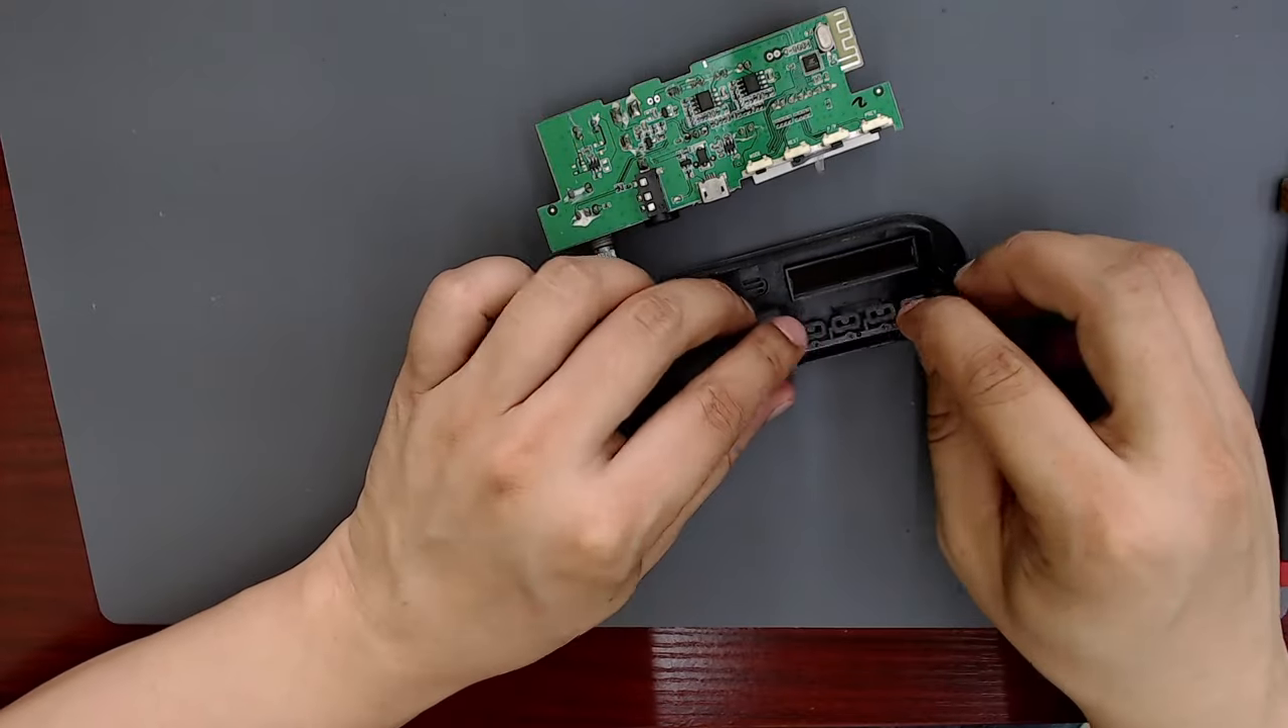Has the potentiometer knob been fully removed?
Yes.